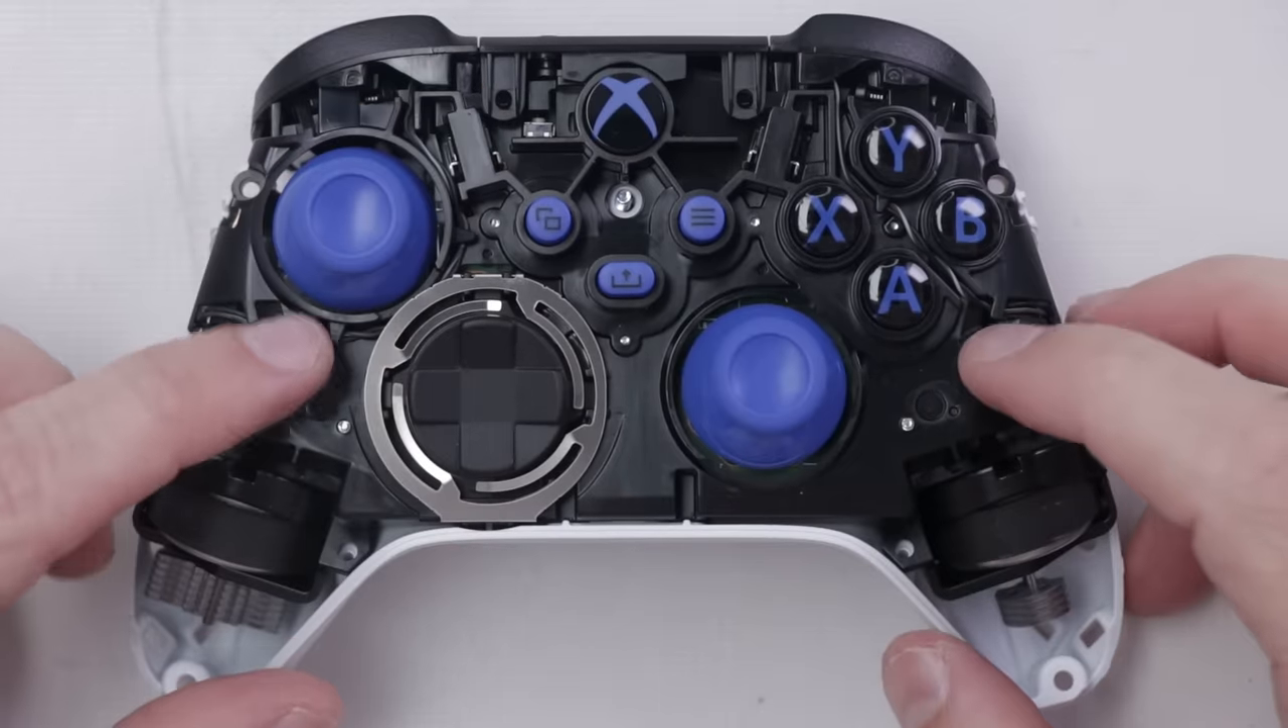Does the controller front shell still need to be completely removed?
No.